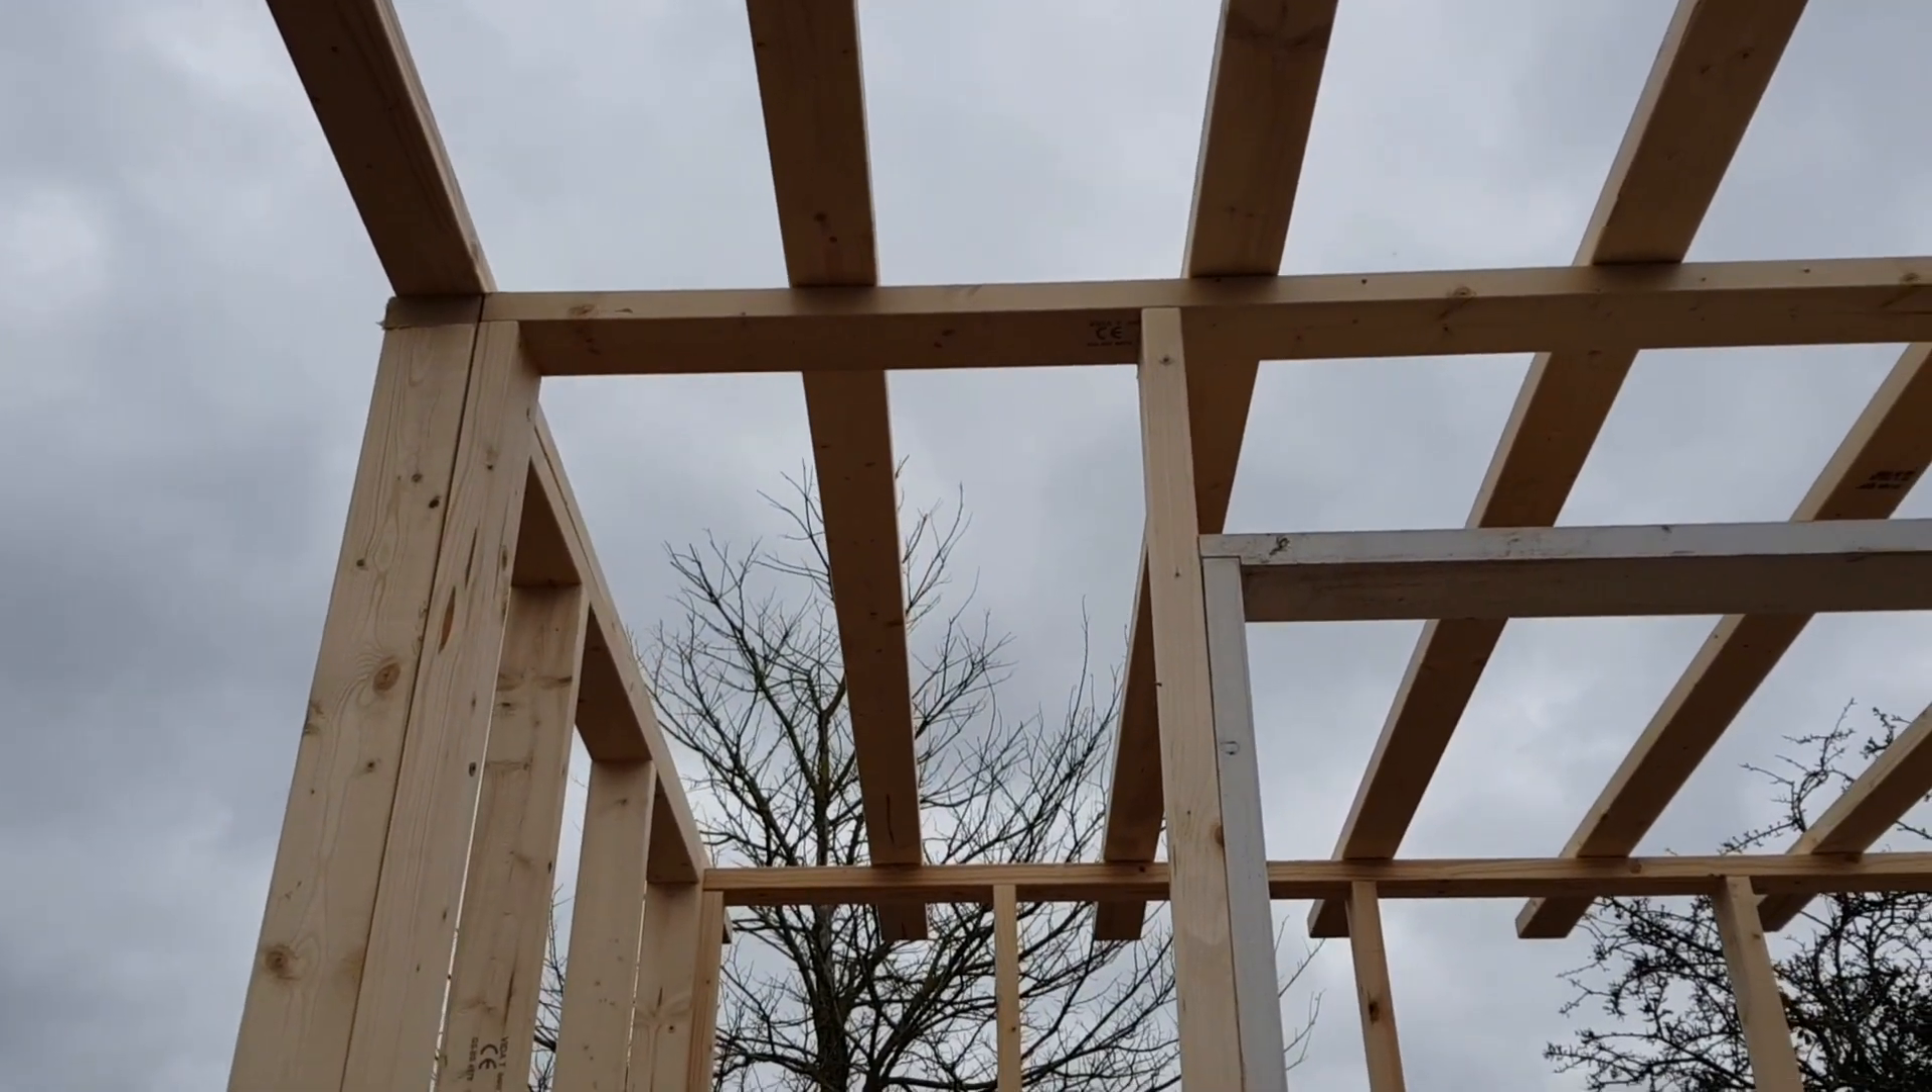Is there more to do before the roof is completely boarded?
Yes.